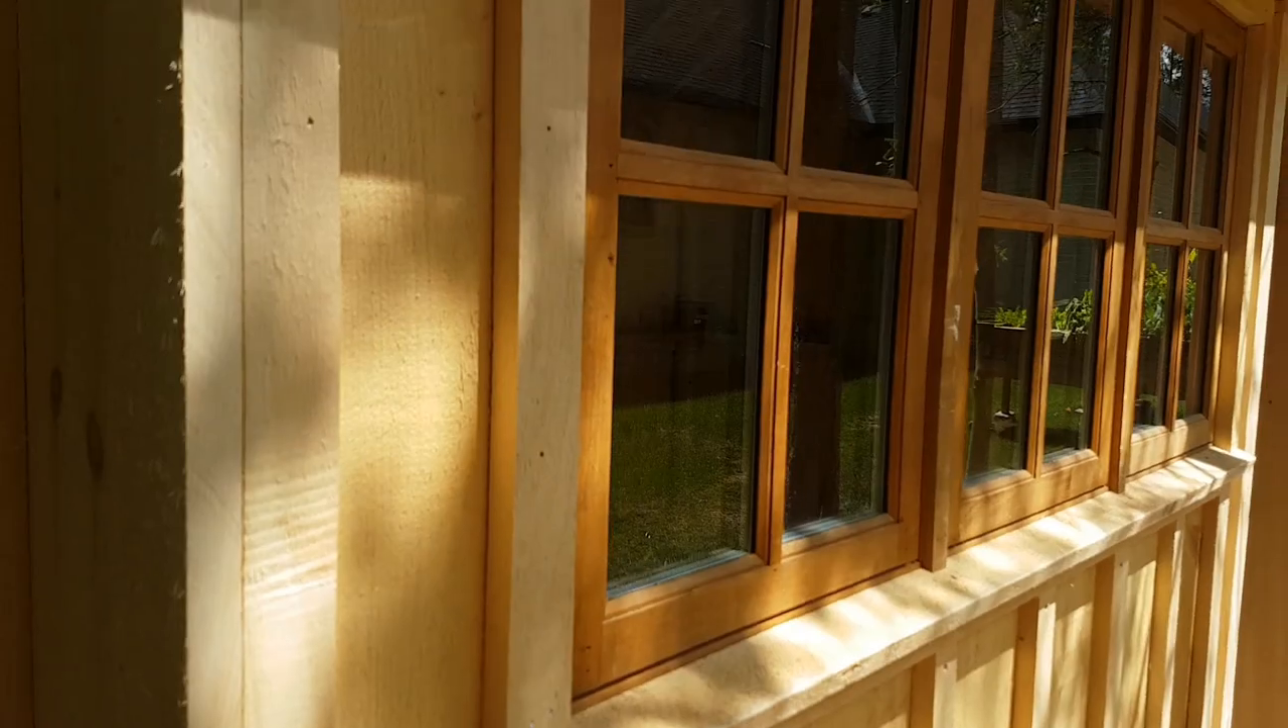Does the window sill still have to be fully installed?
No.